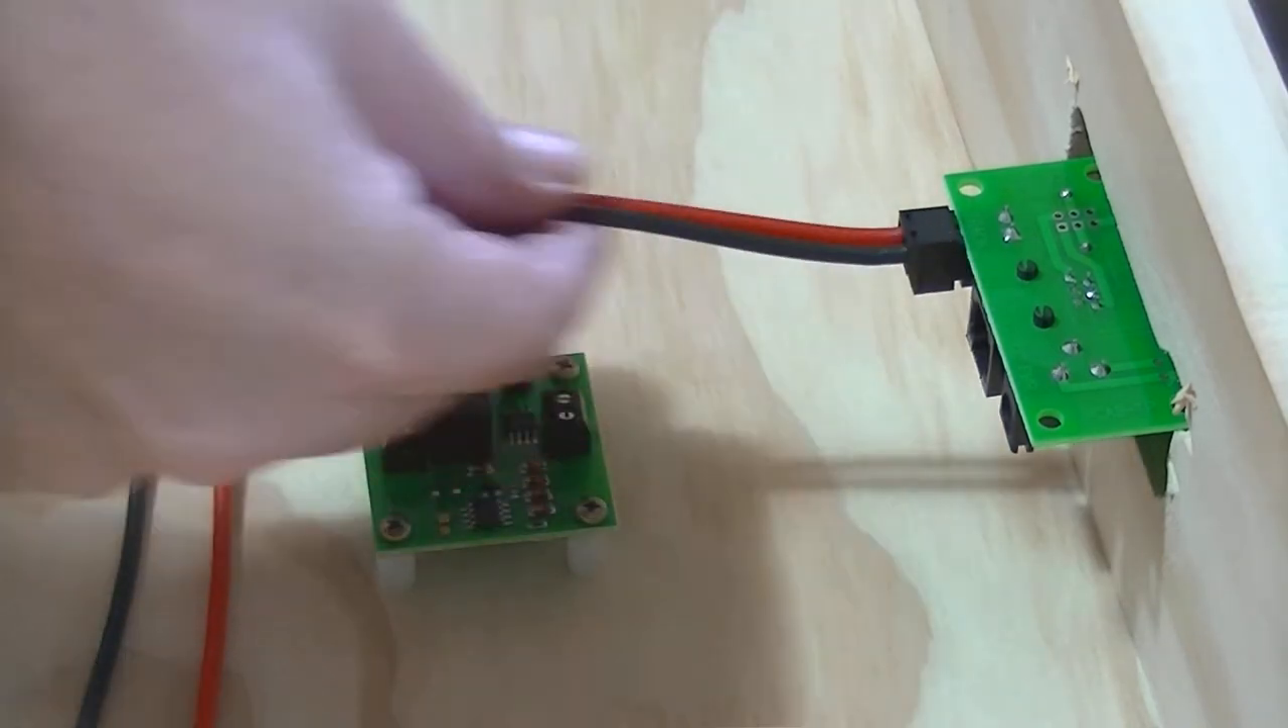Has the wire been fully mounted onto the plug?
Yes.